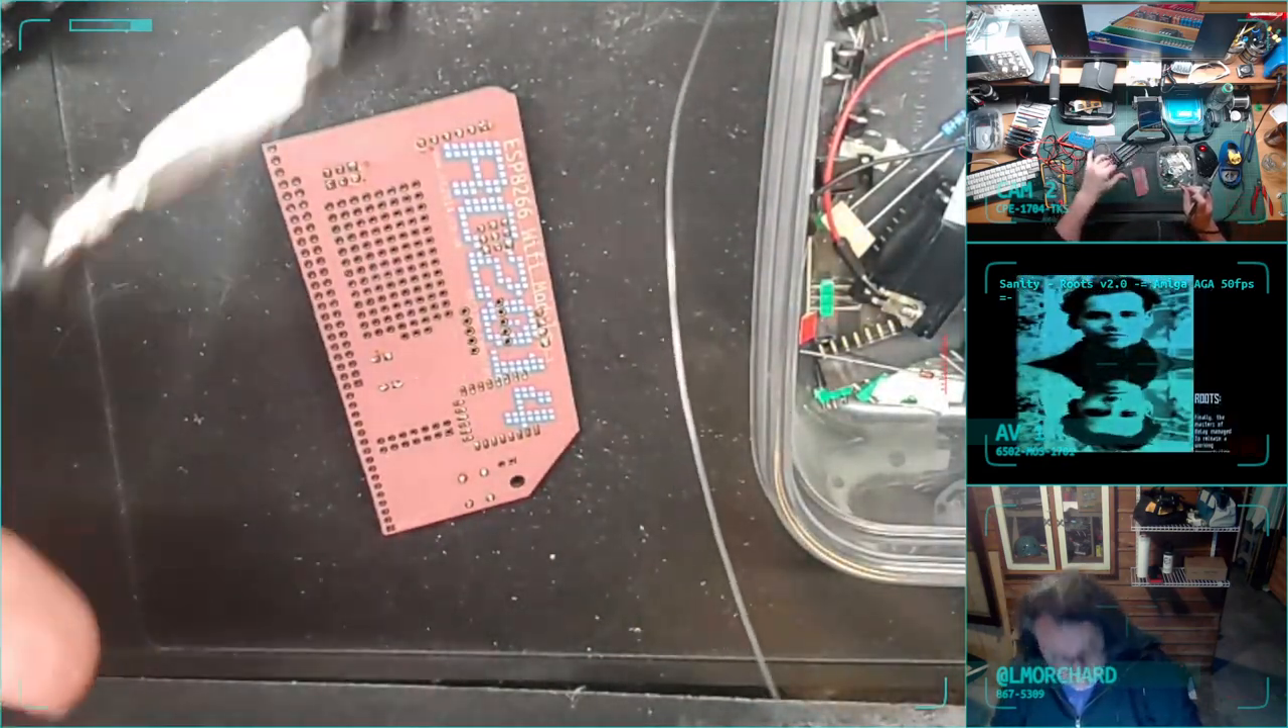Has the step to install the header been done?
No.